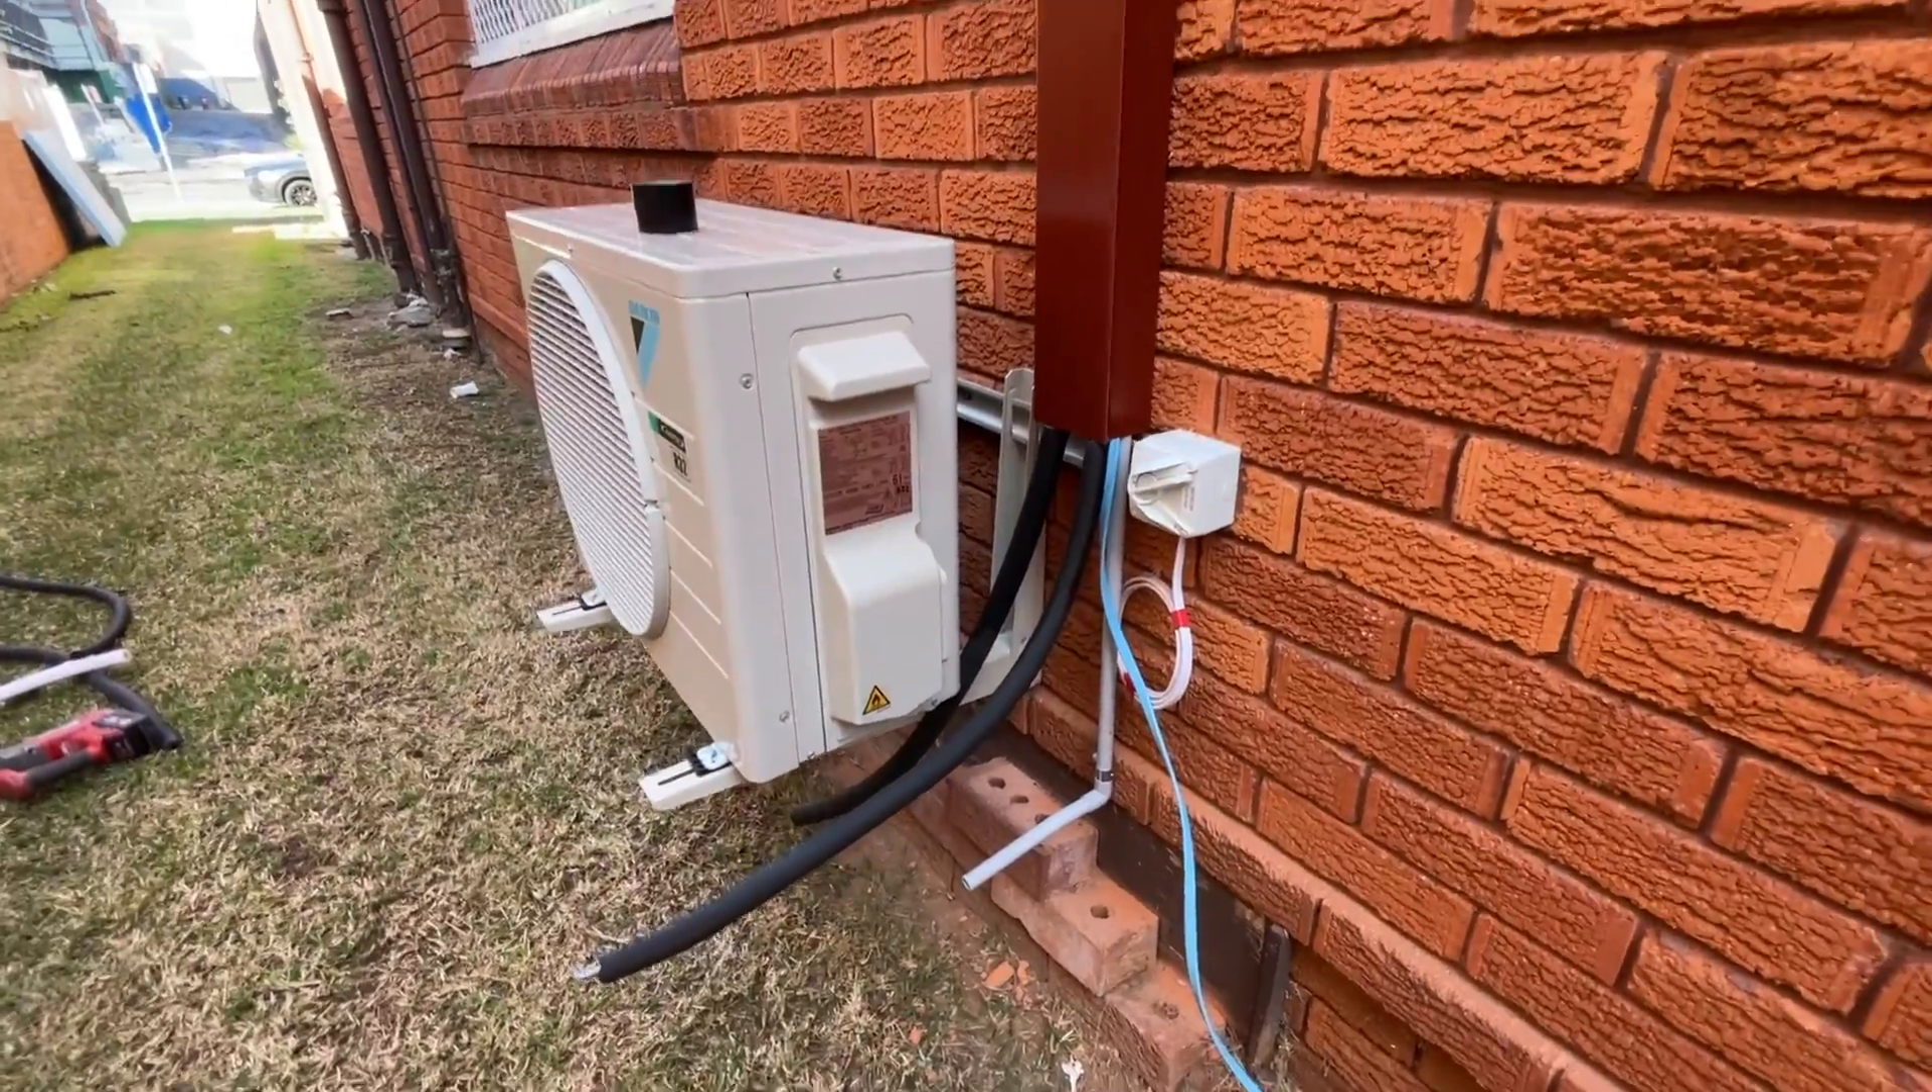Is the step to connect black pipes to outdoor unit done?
No.